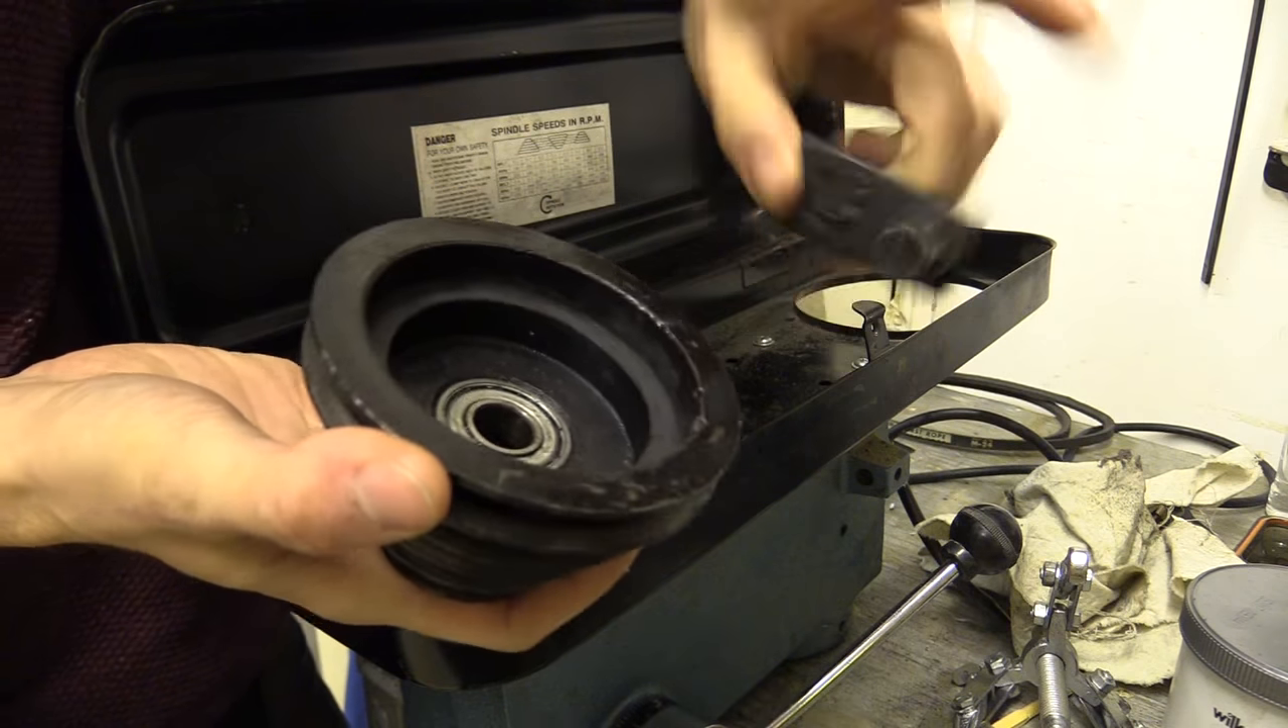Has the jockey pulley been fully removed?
Yes.